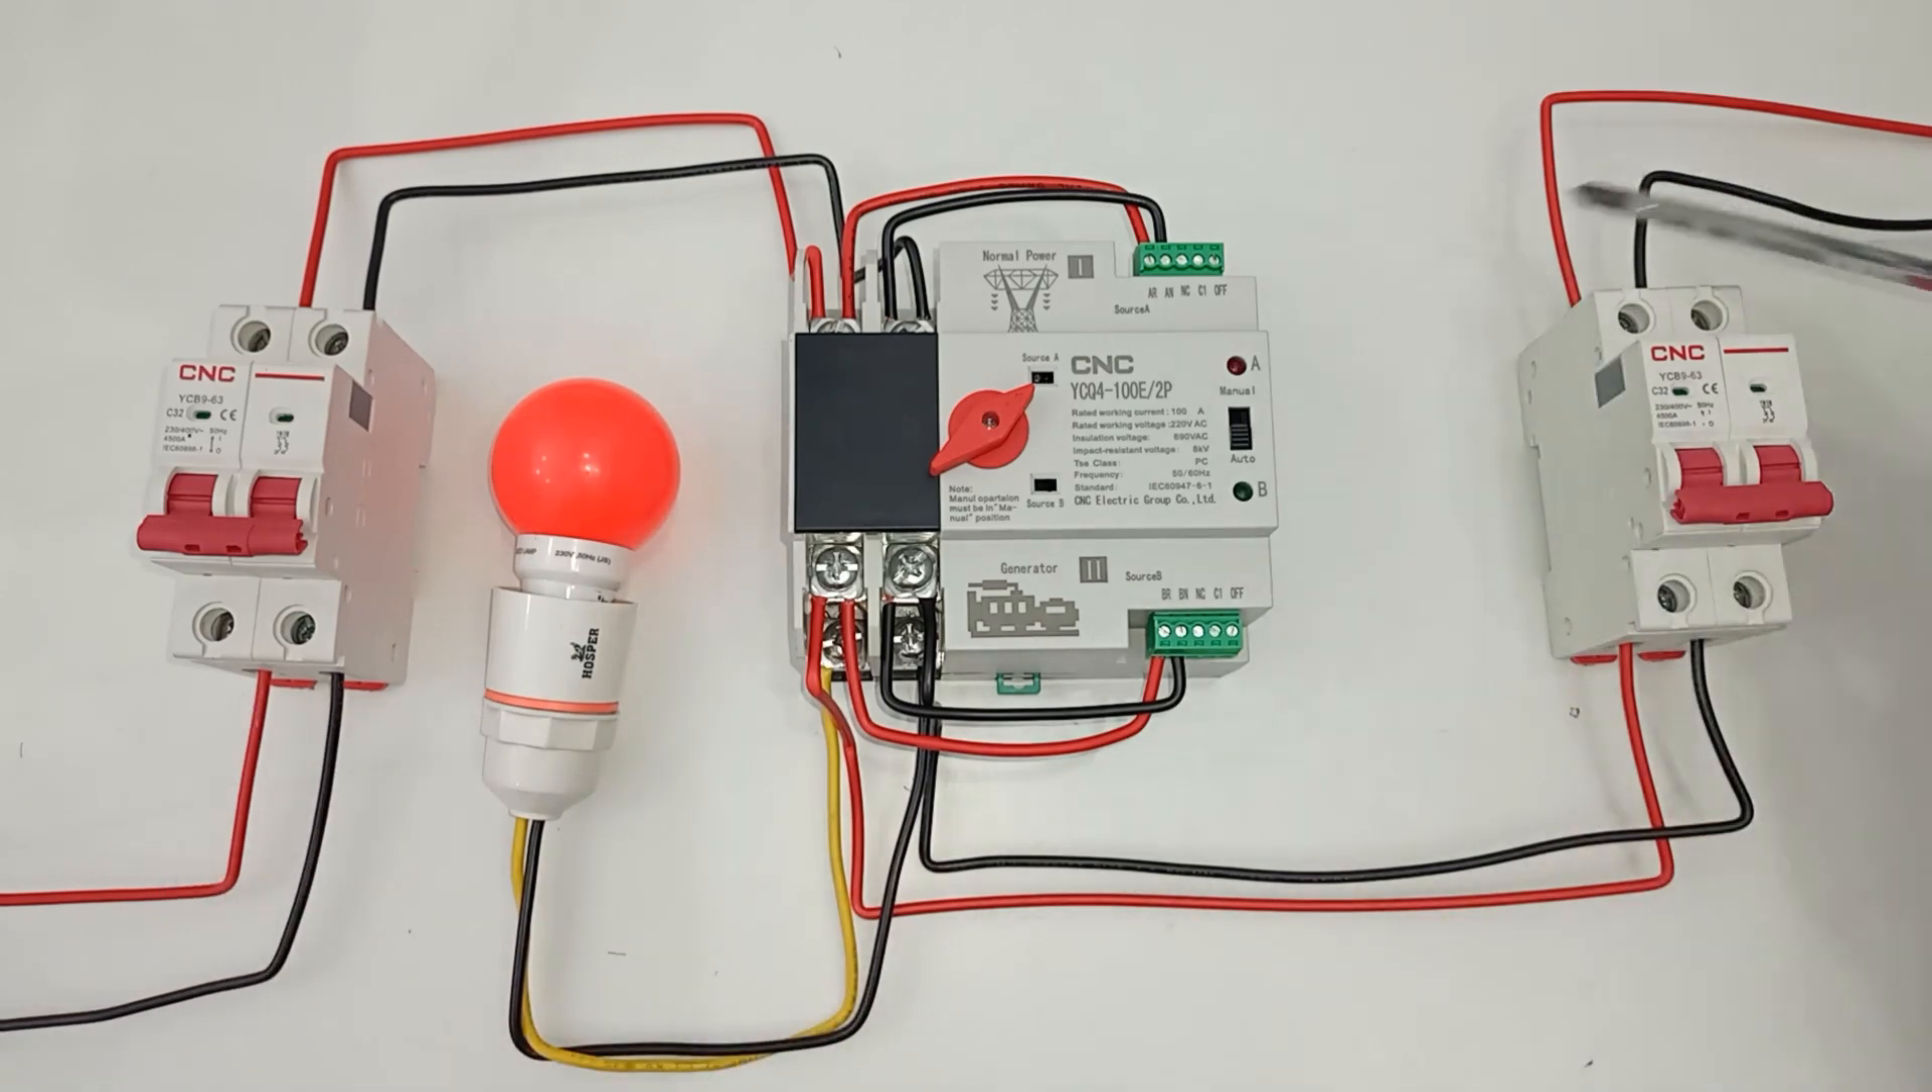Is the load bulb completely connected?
Yes.